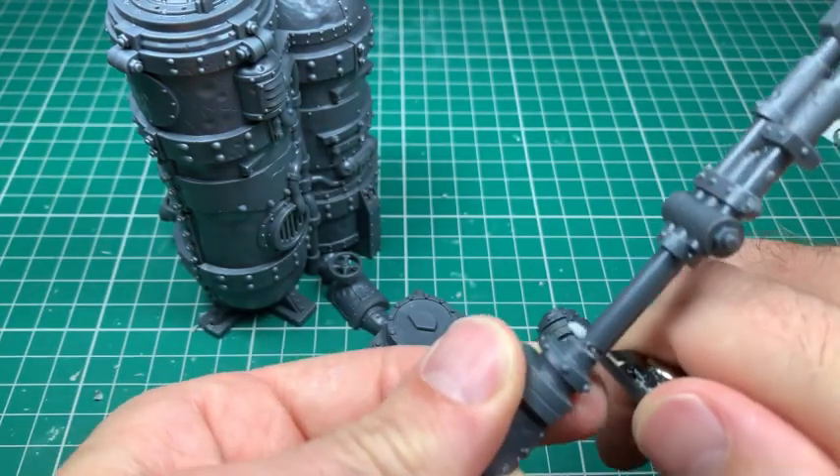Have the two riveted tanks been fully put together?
Yes.